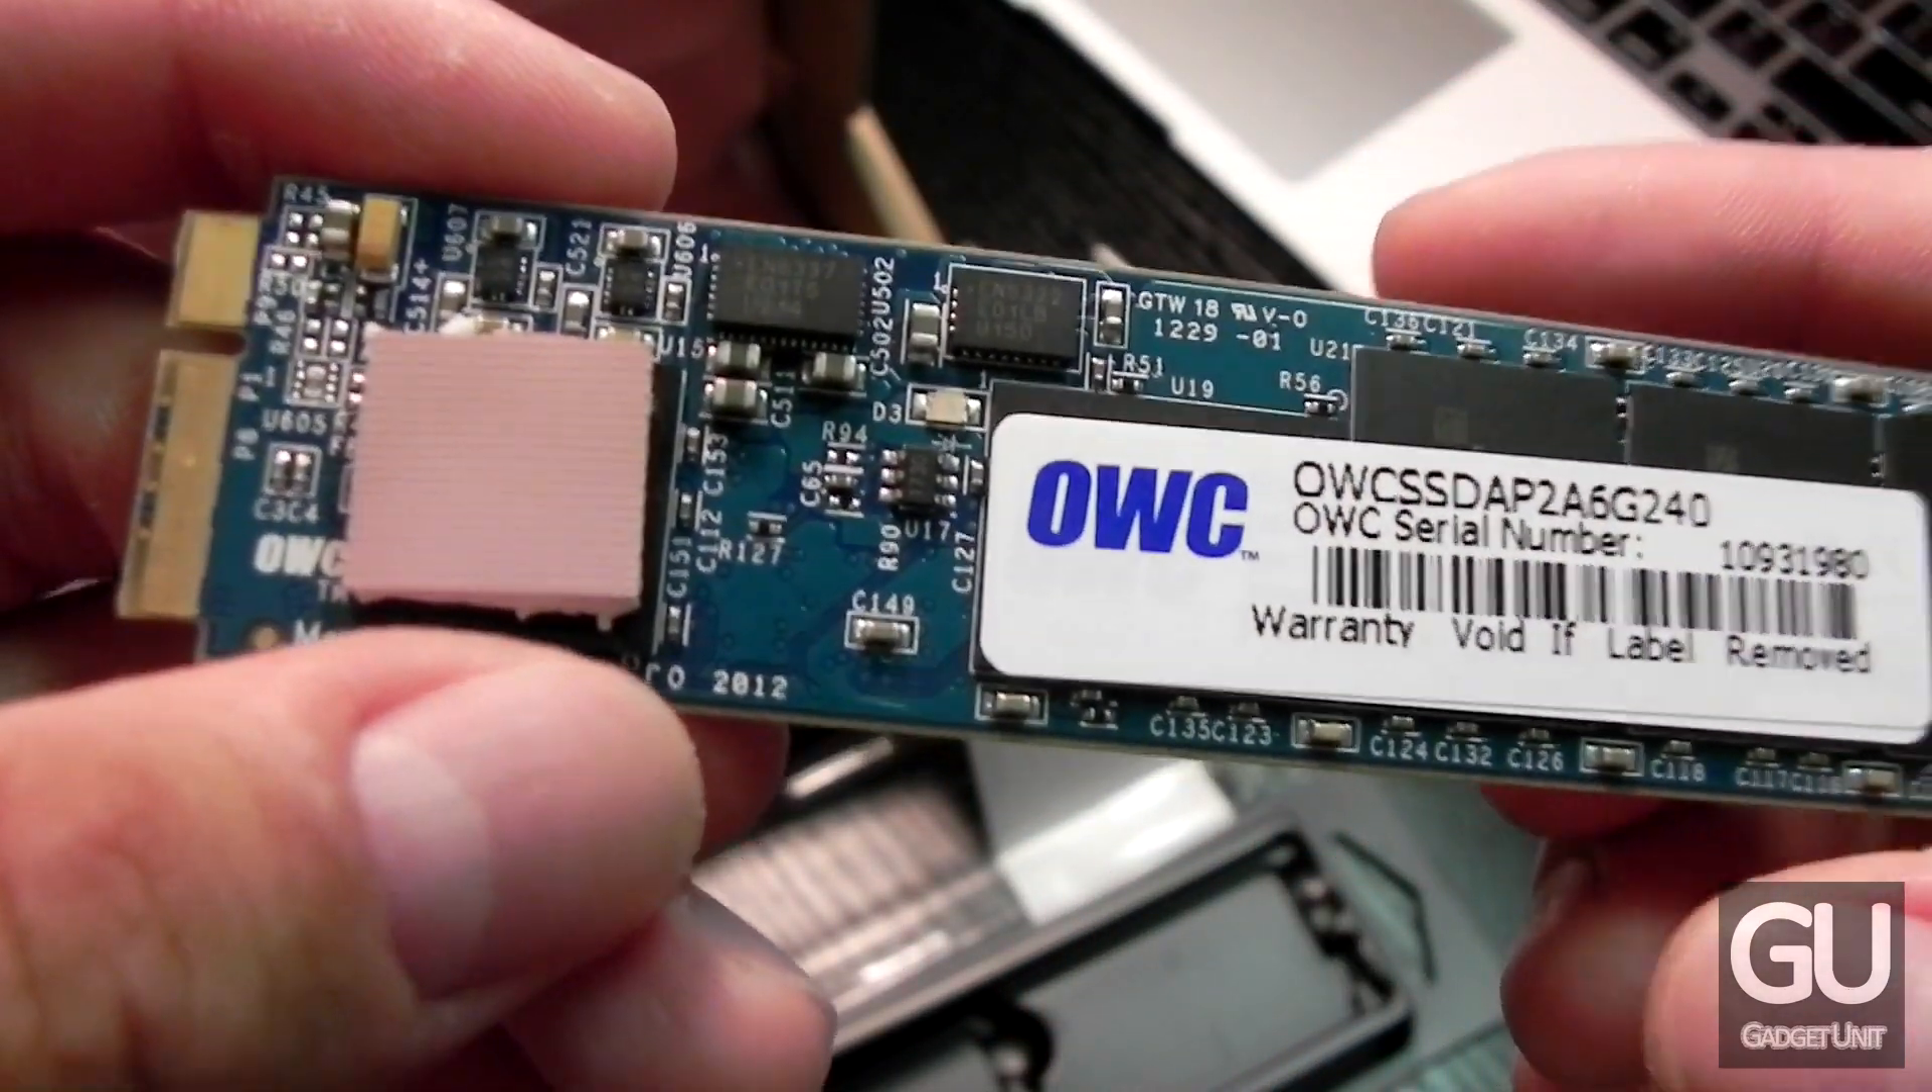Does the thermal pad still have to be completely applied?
No.